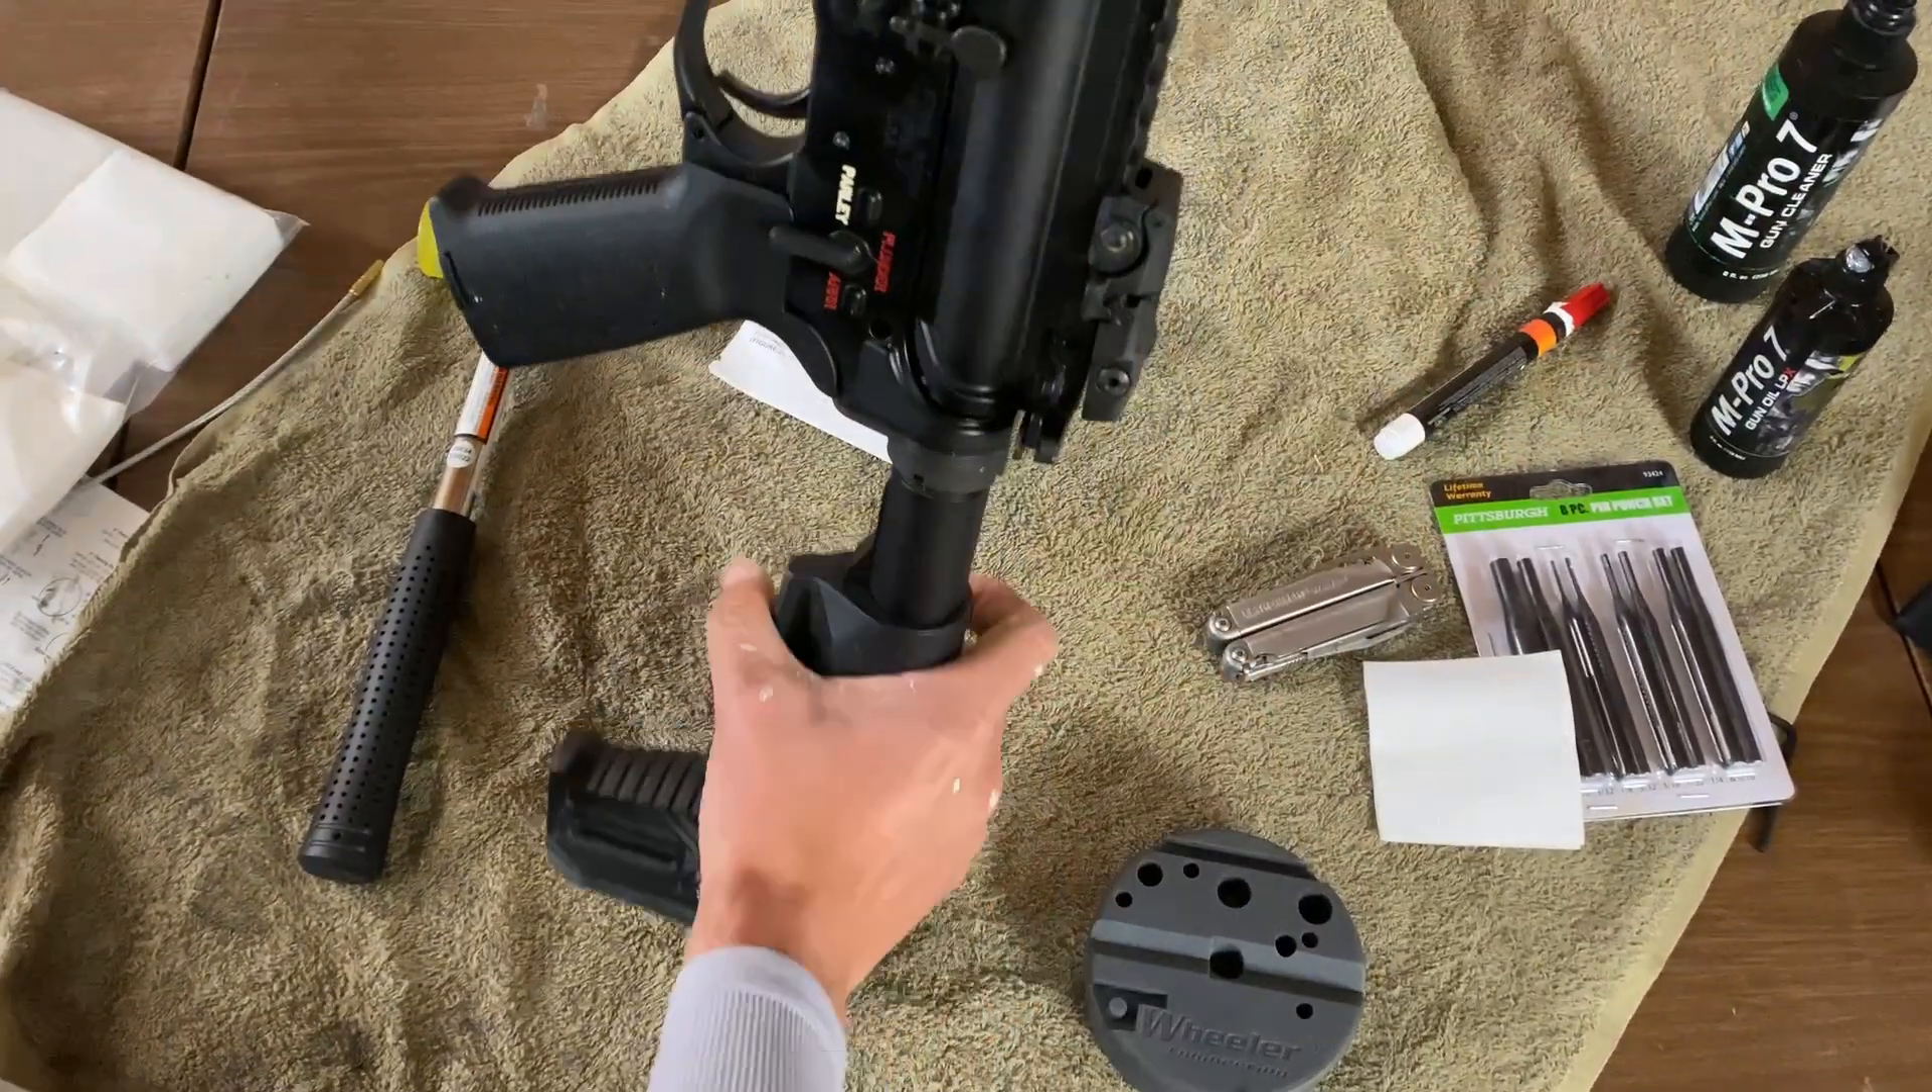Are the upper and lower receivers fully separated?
No.